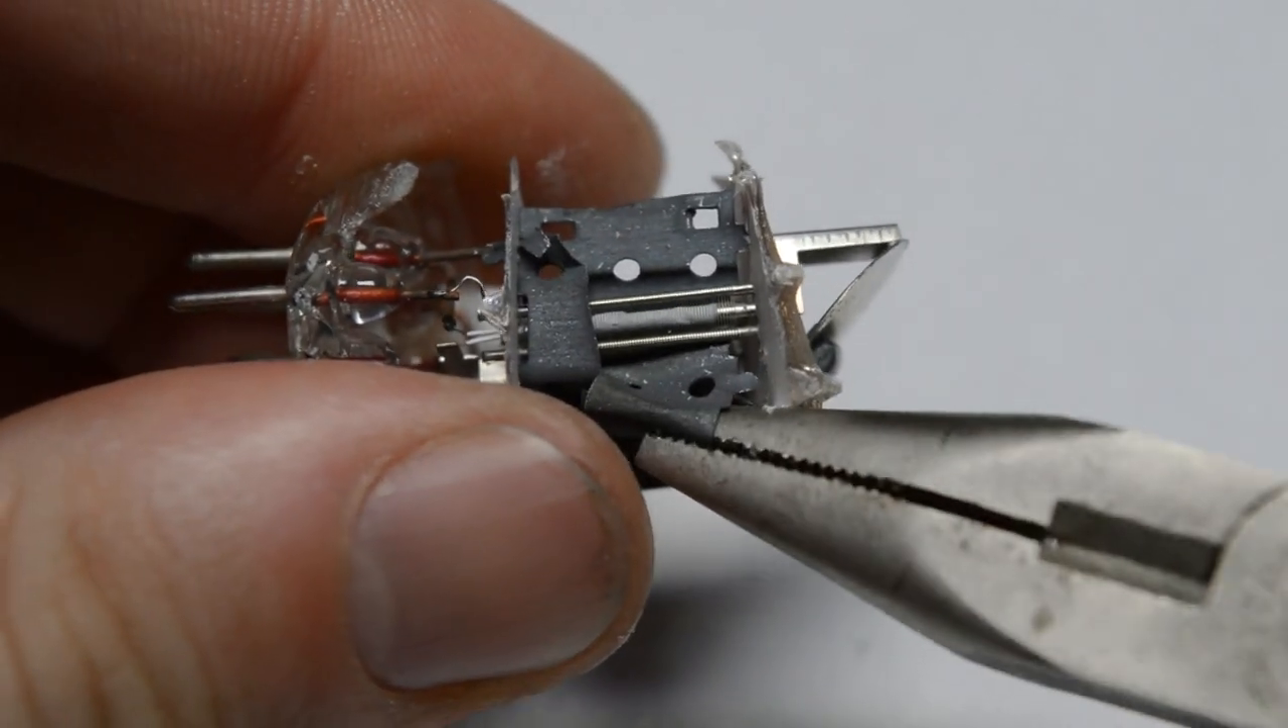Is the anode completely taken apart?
No.